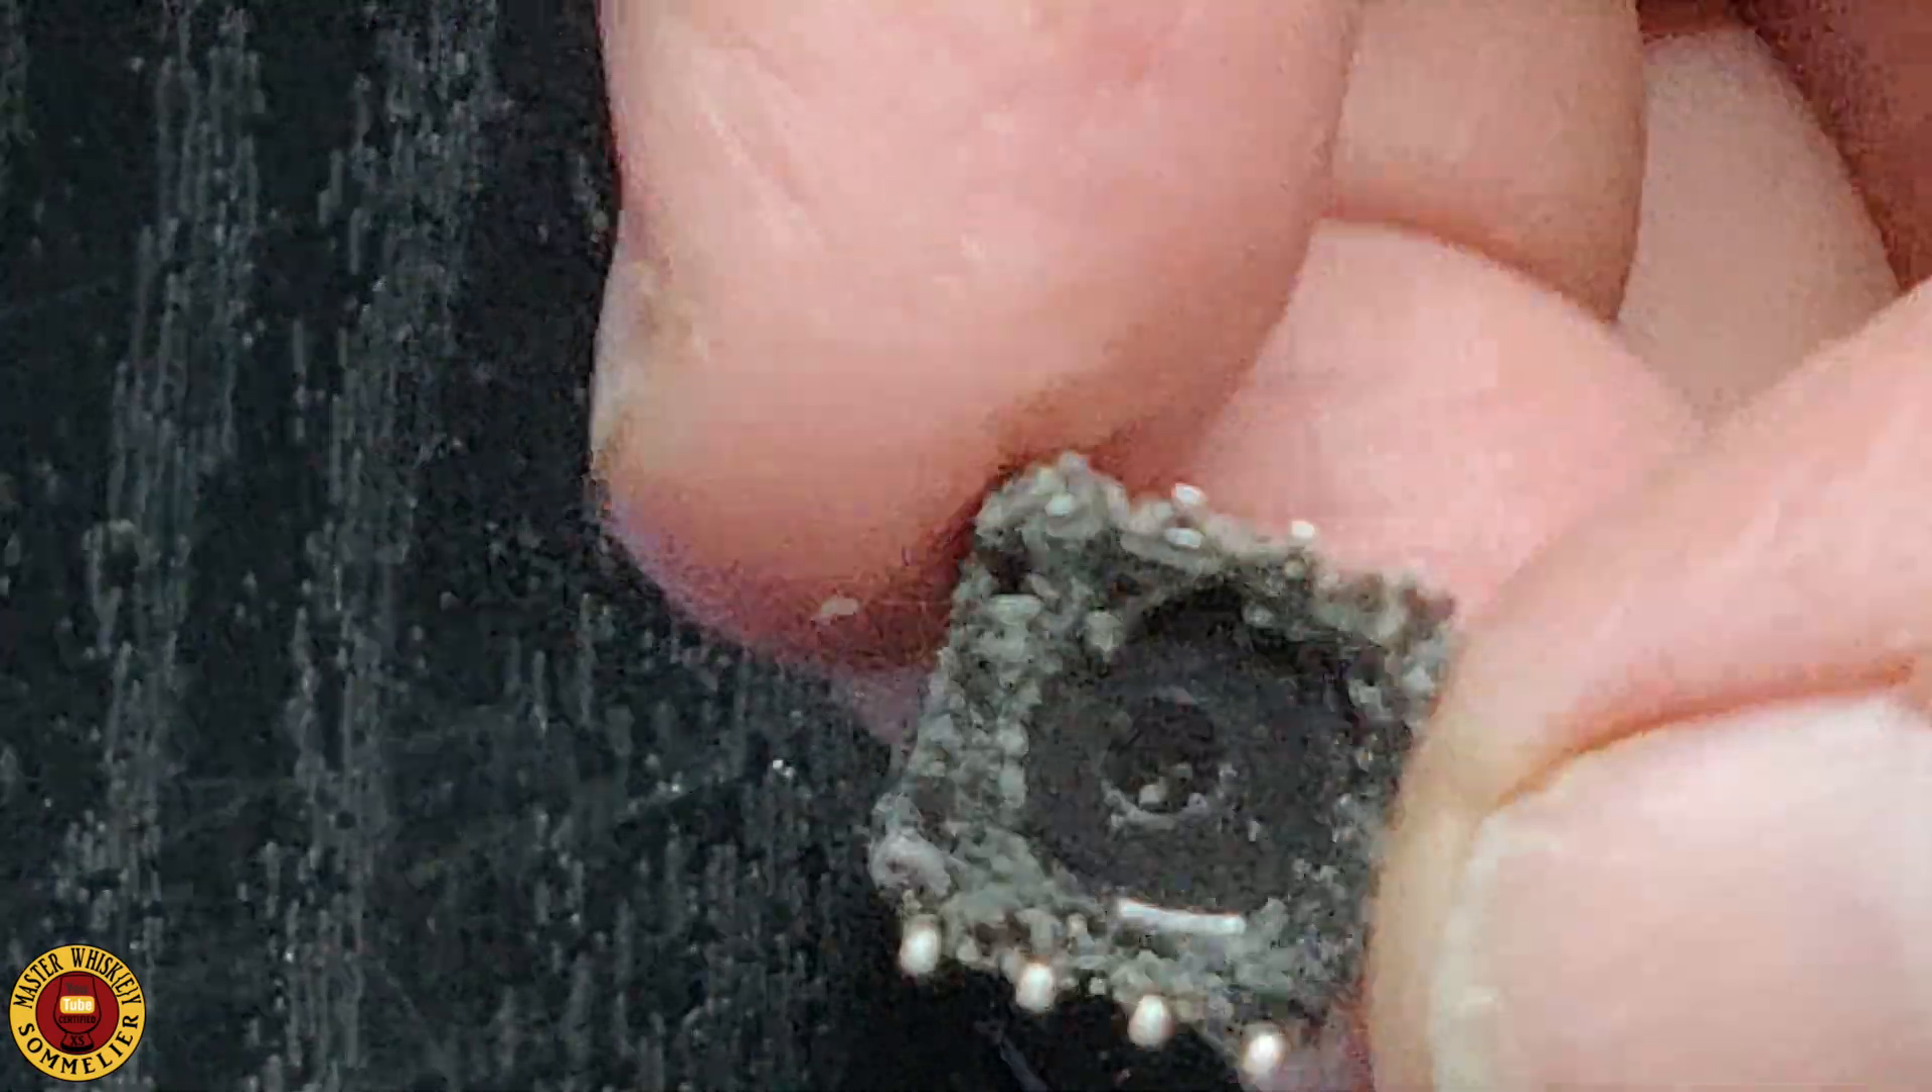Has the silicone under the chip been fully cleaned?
No.